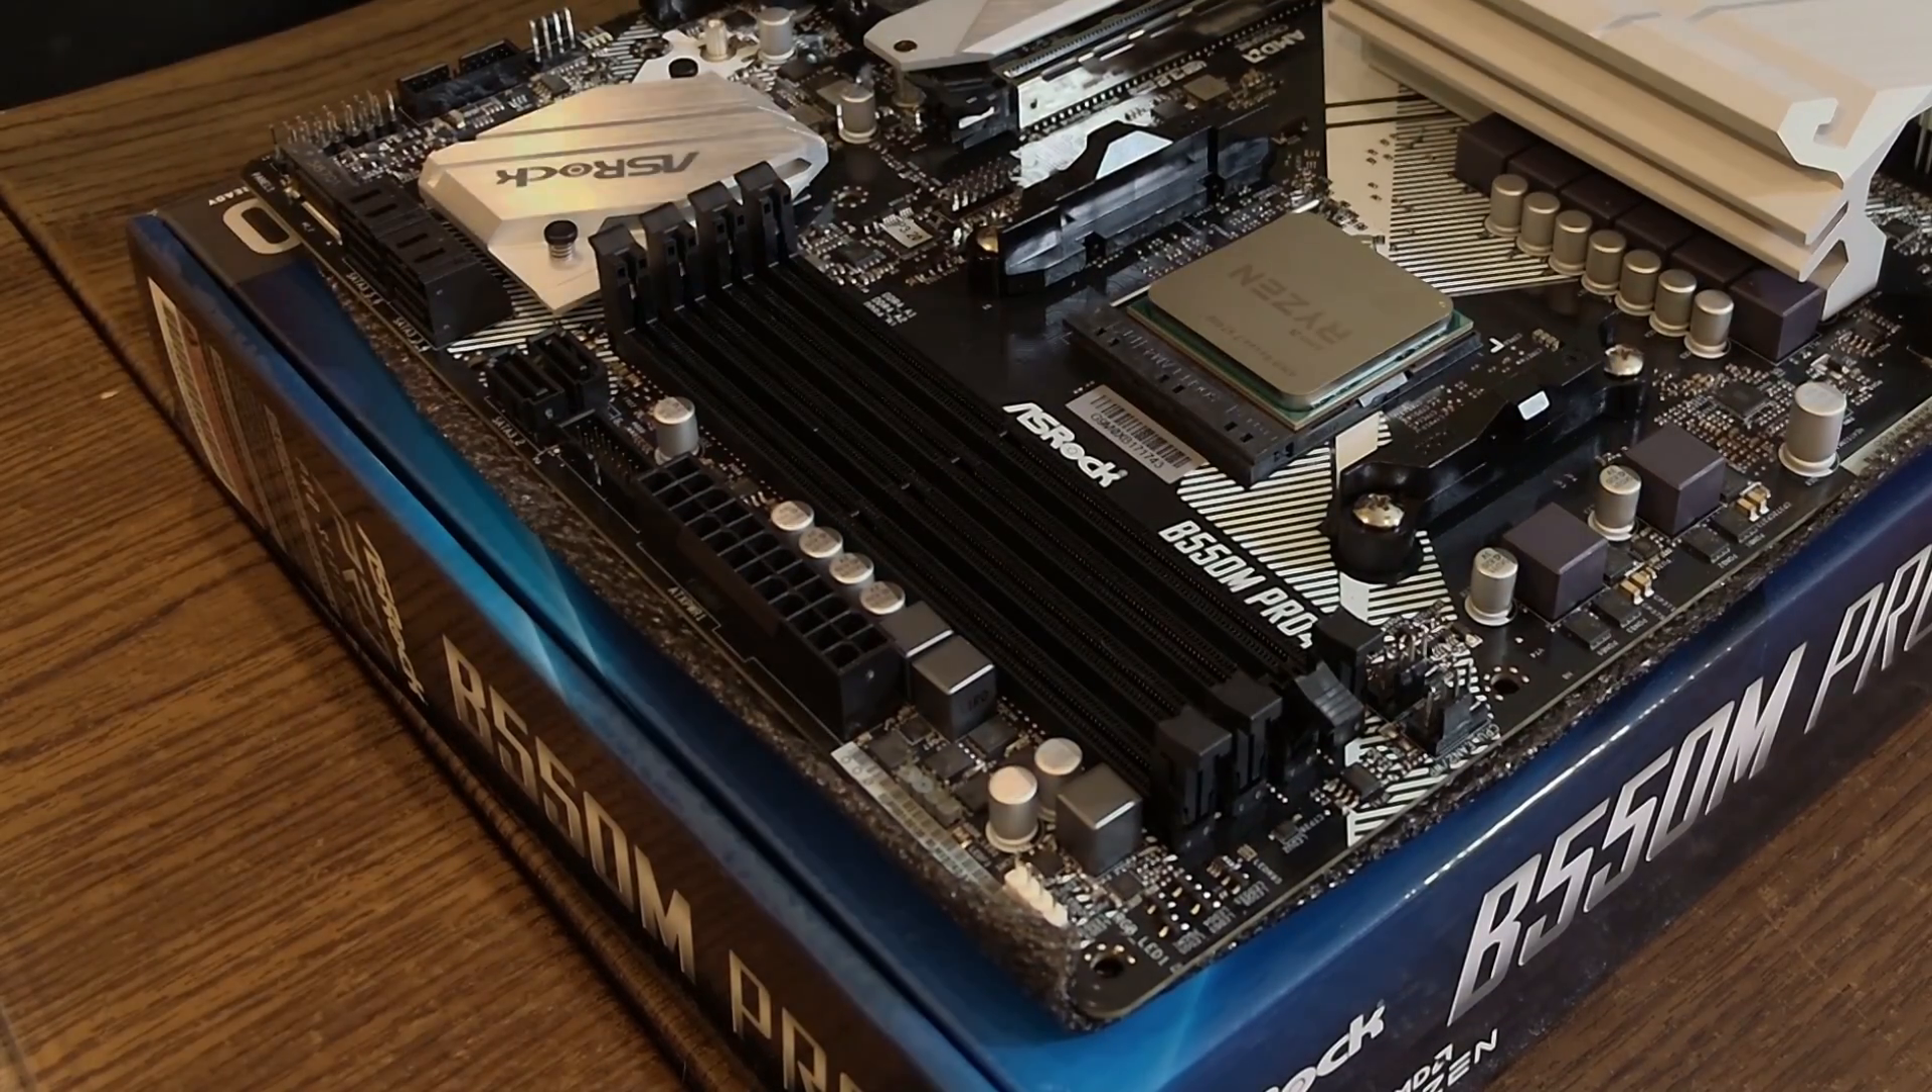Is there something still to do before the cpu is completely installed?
No.